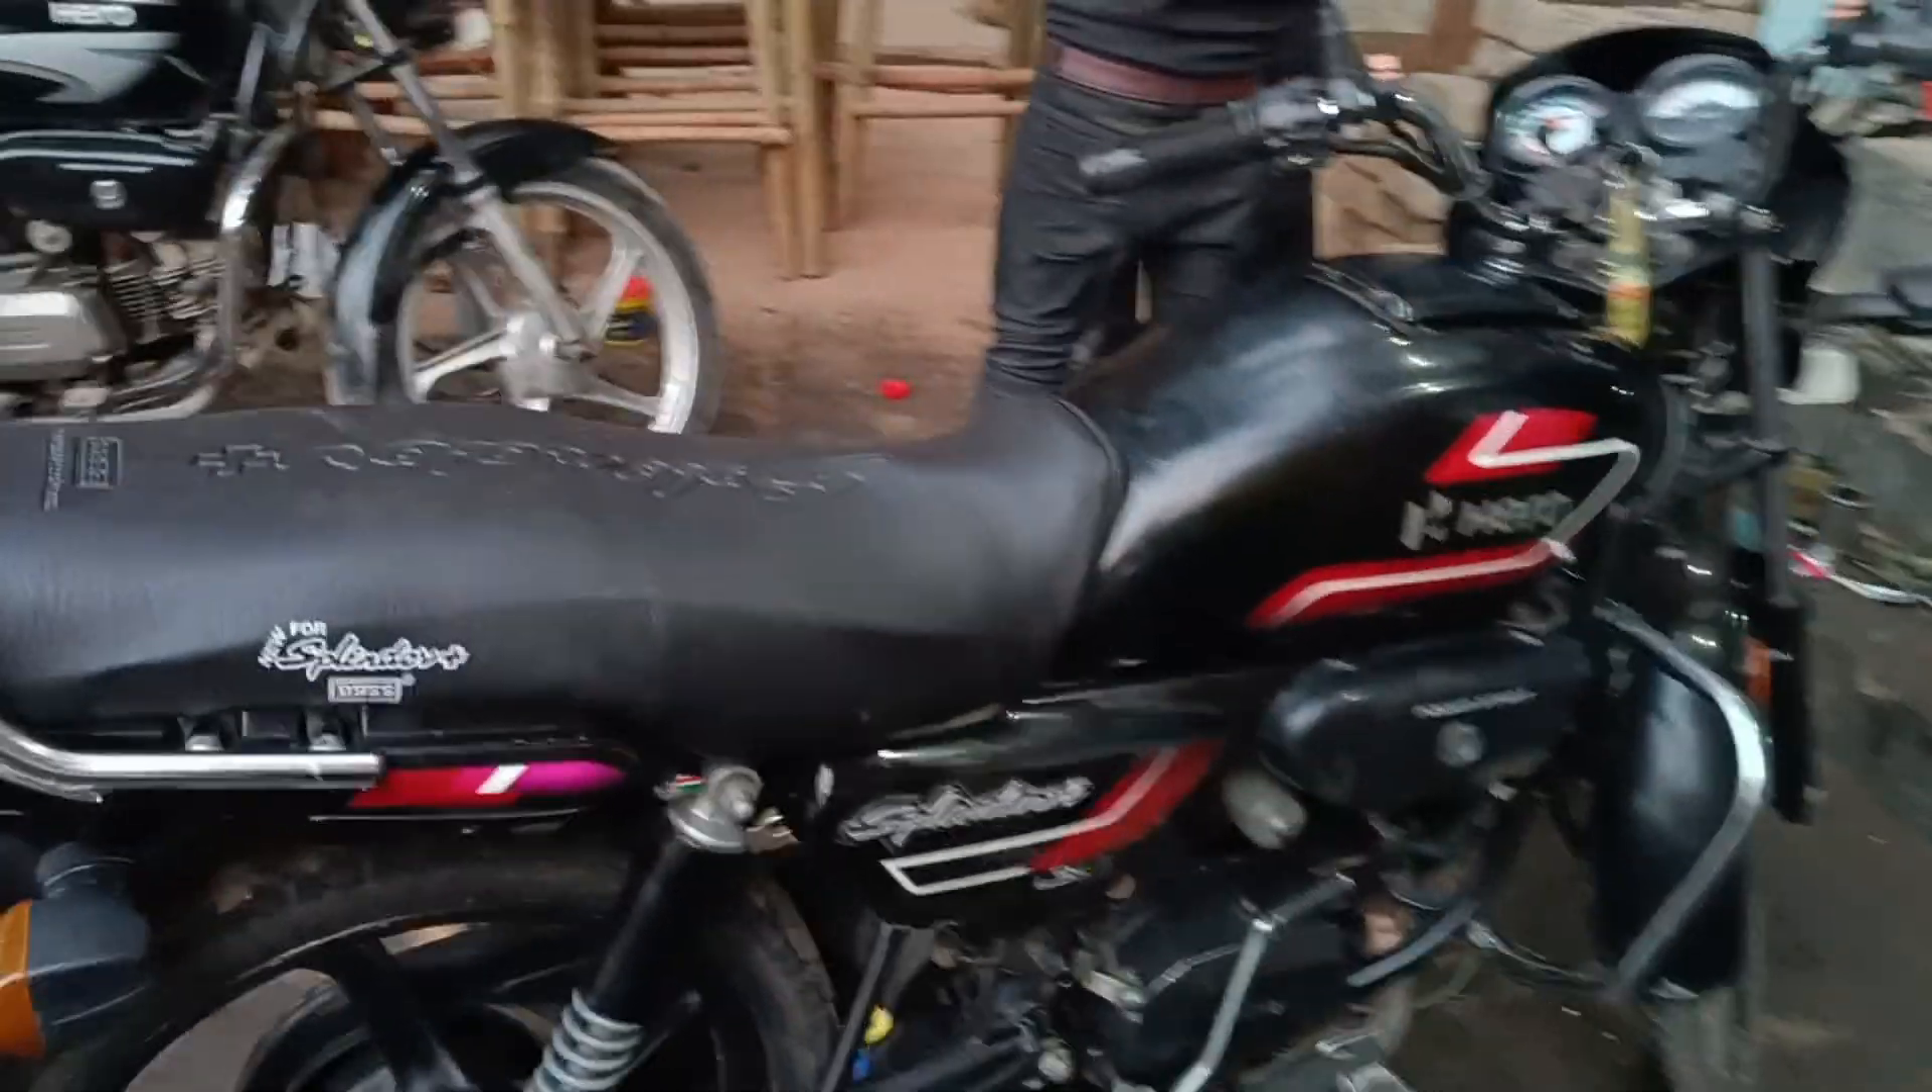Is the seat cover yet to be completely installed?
No.